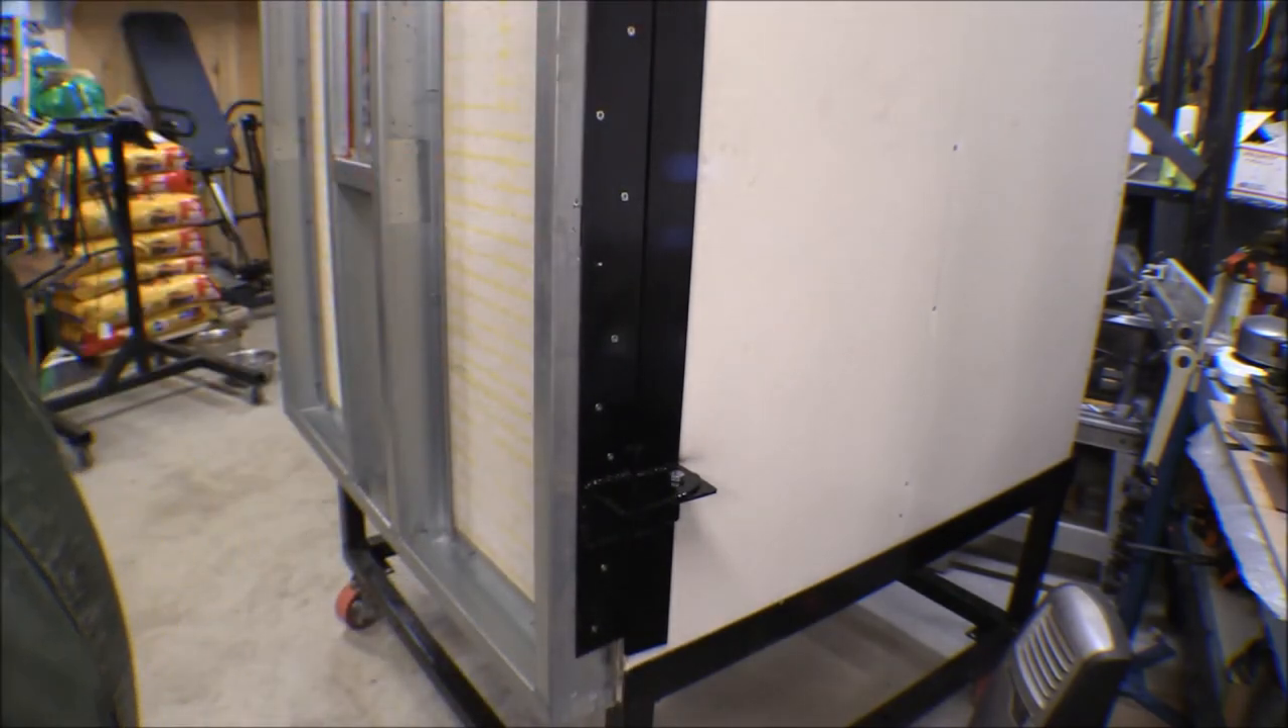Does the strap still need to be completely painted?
No.